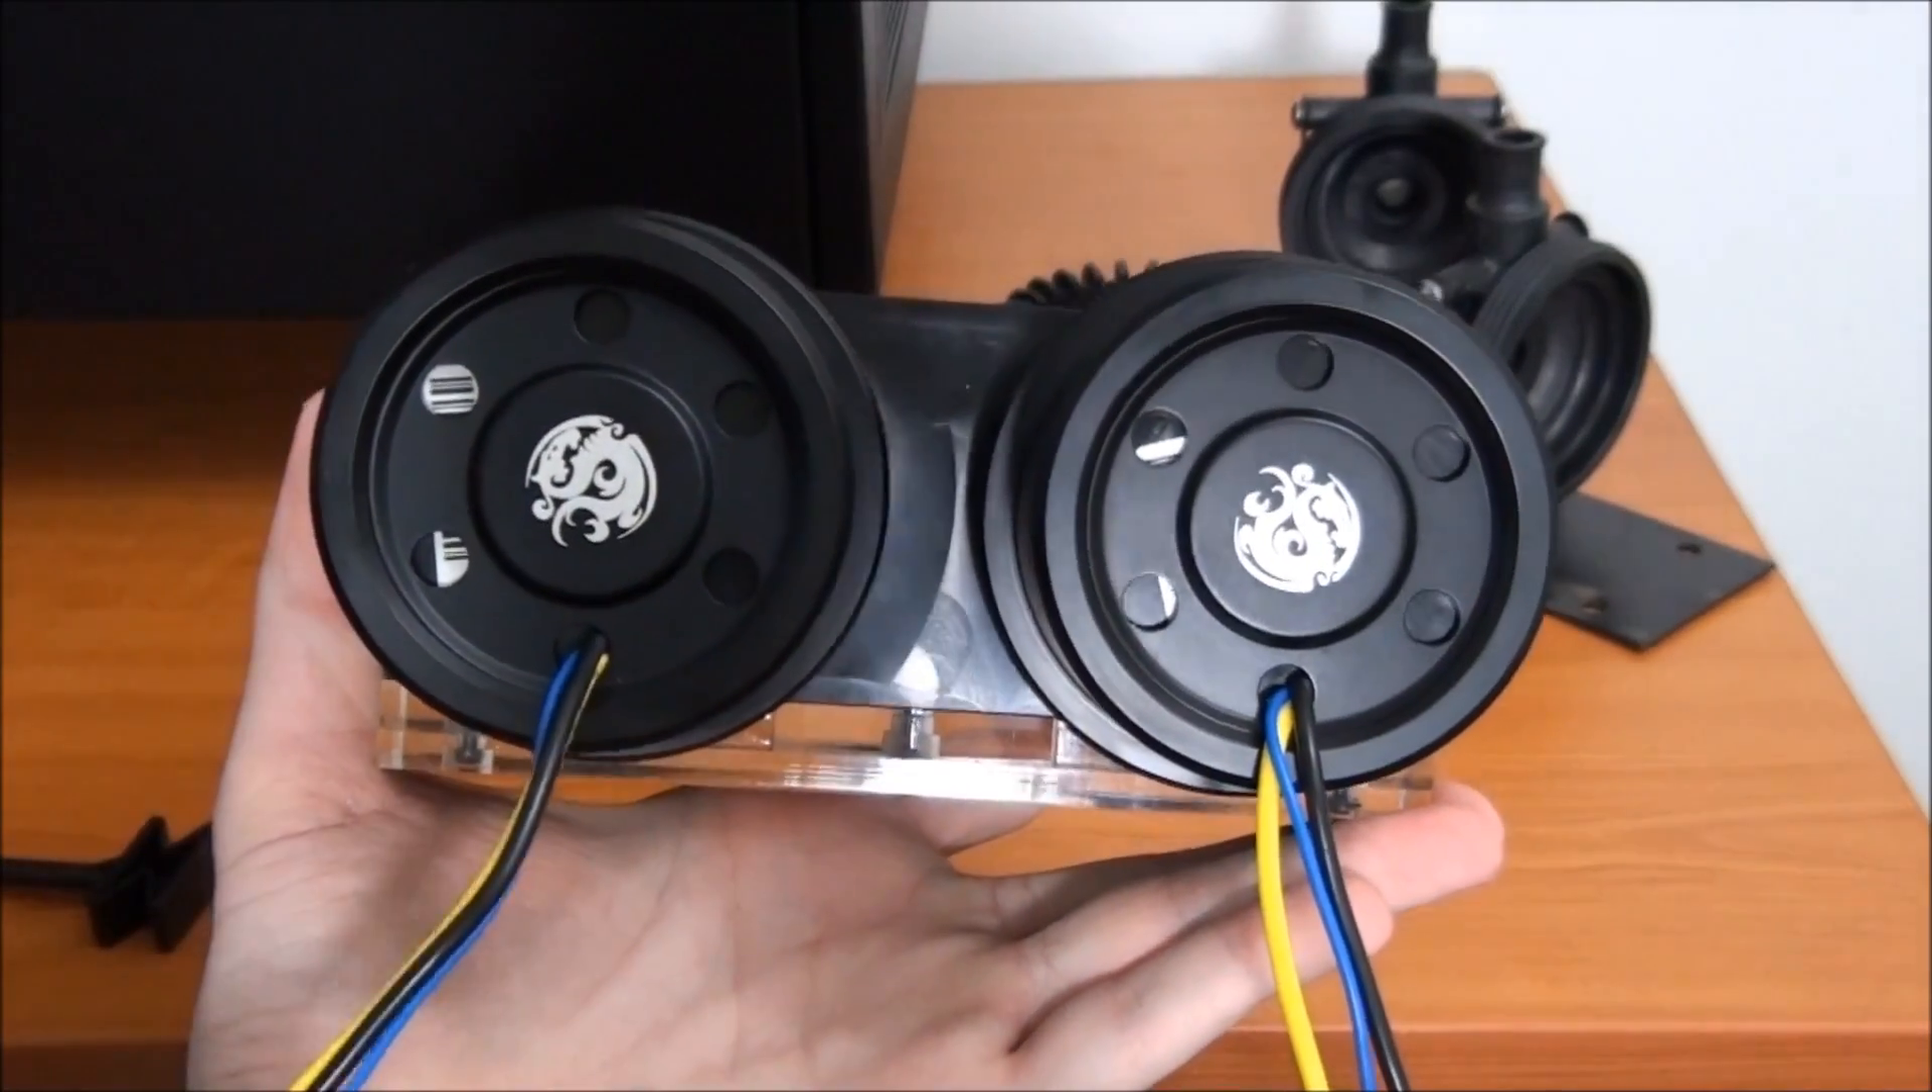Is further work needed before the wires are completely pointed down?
No.